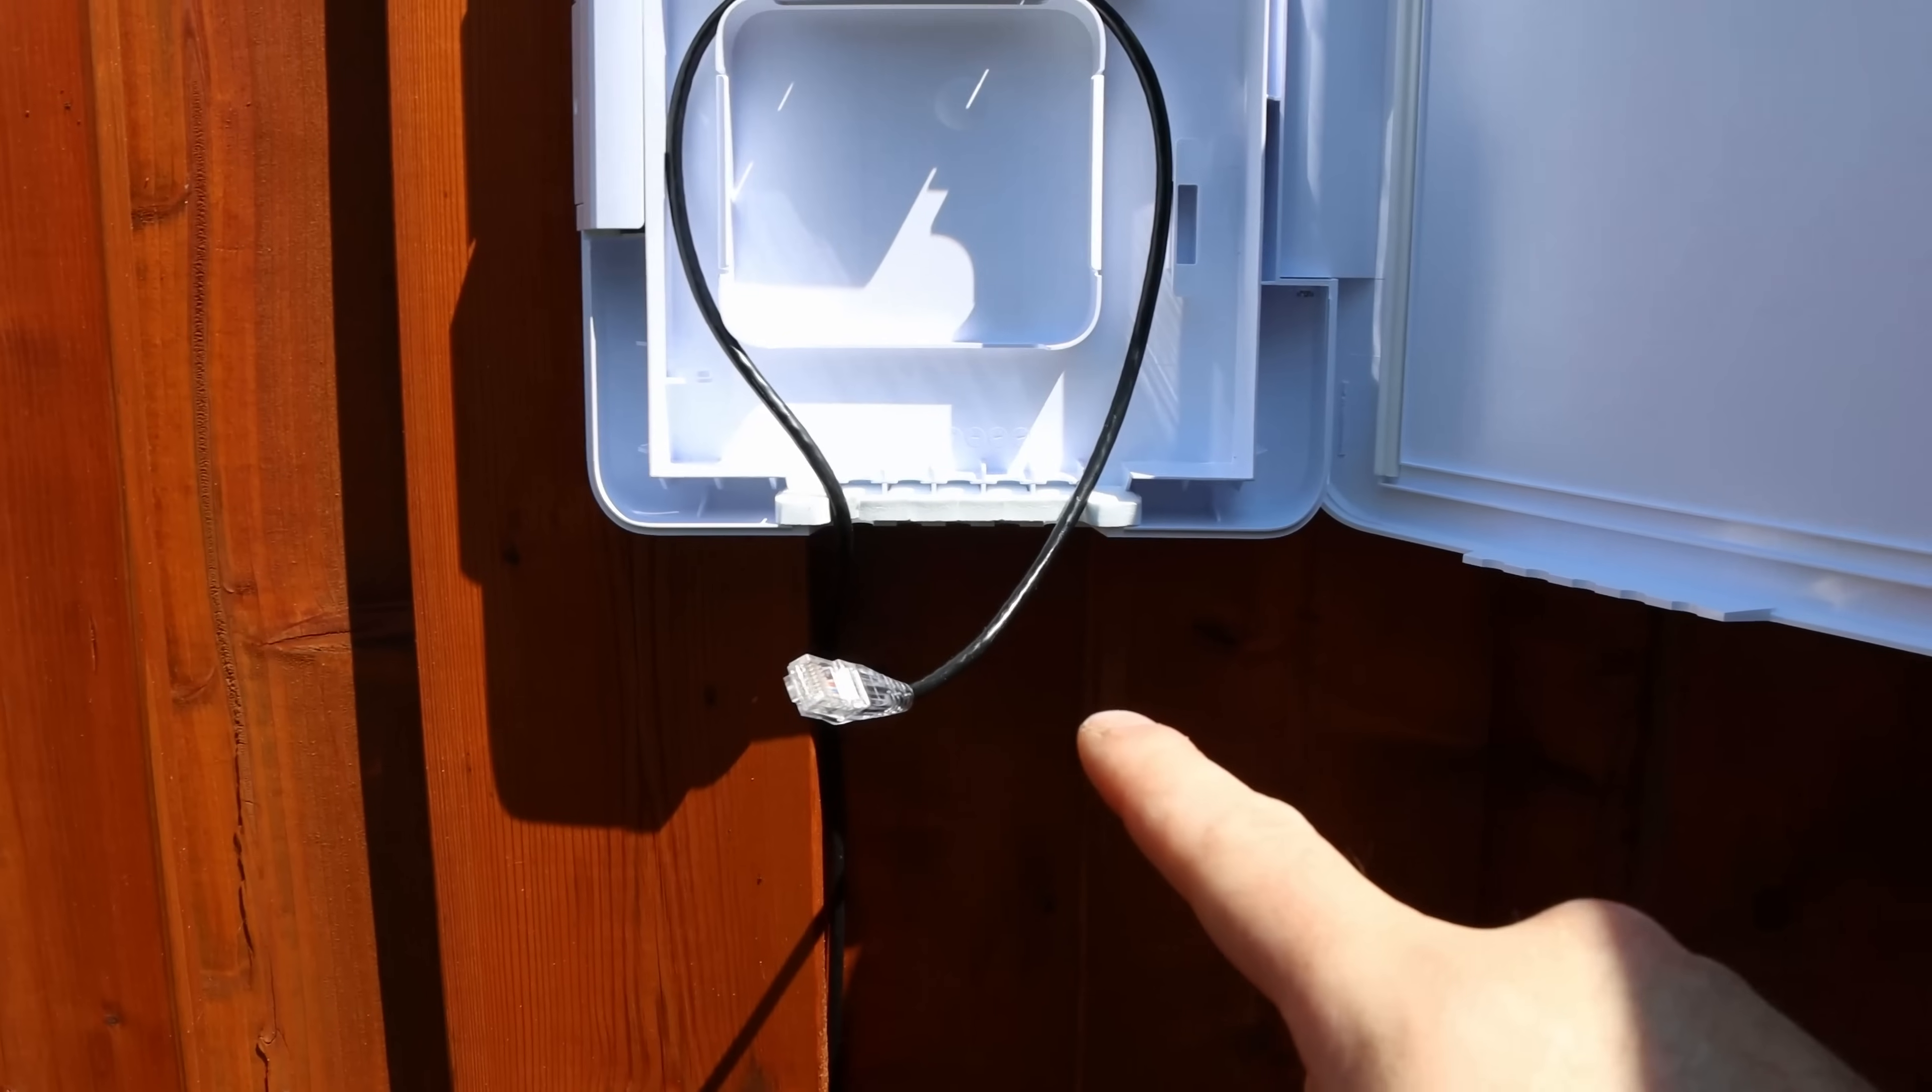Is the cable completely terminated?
Yes.